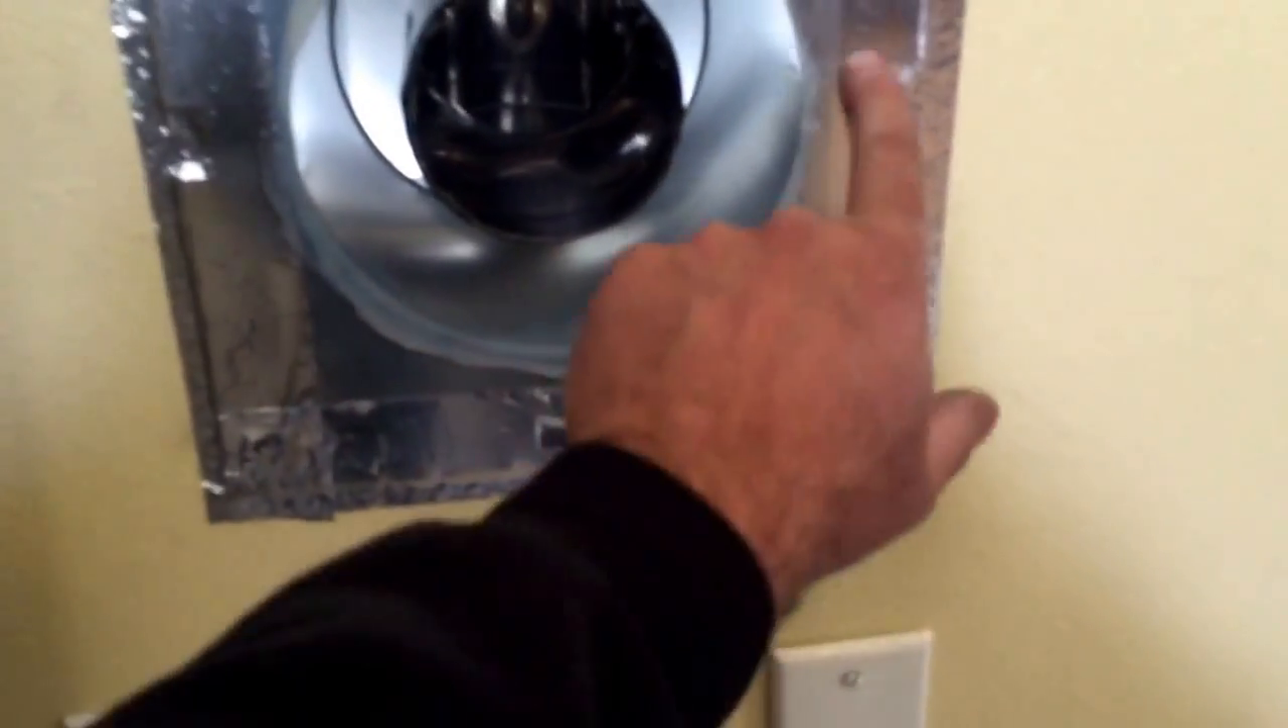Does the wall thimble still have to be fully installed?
No.